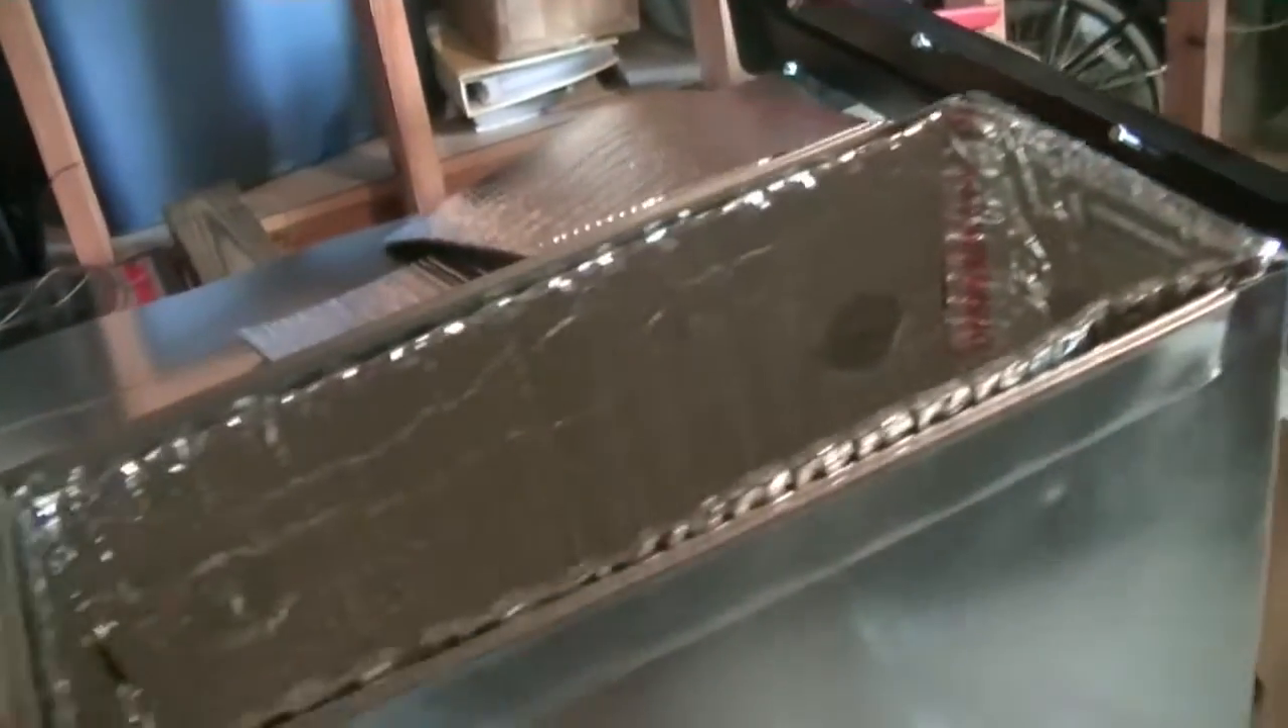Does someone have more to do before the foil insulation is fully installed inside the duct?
No.